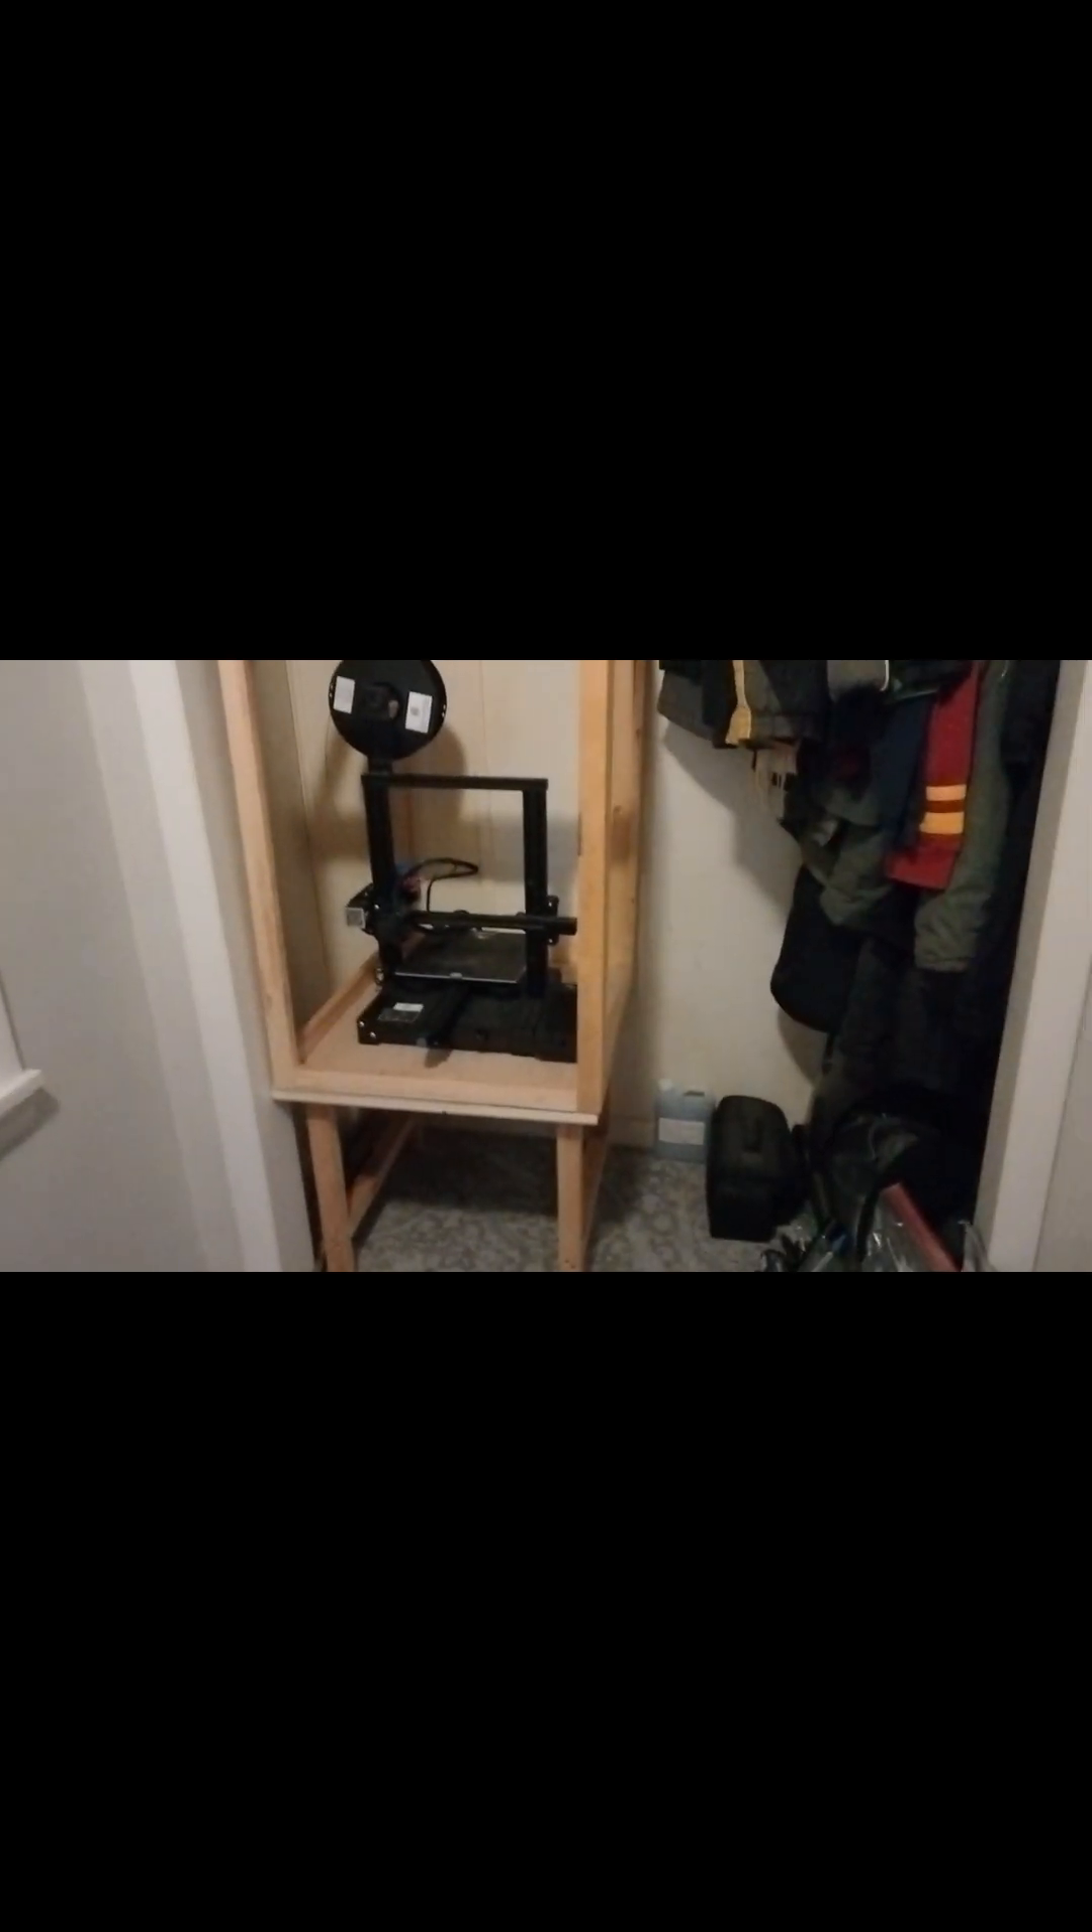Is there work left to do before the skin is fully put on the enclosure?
Yes.